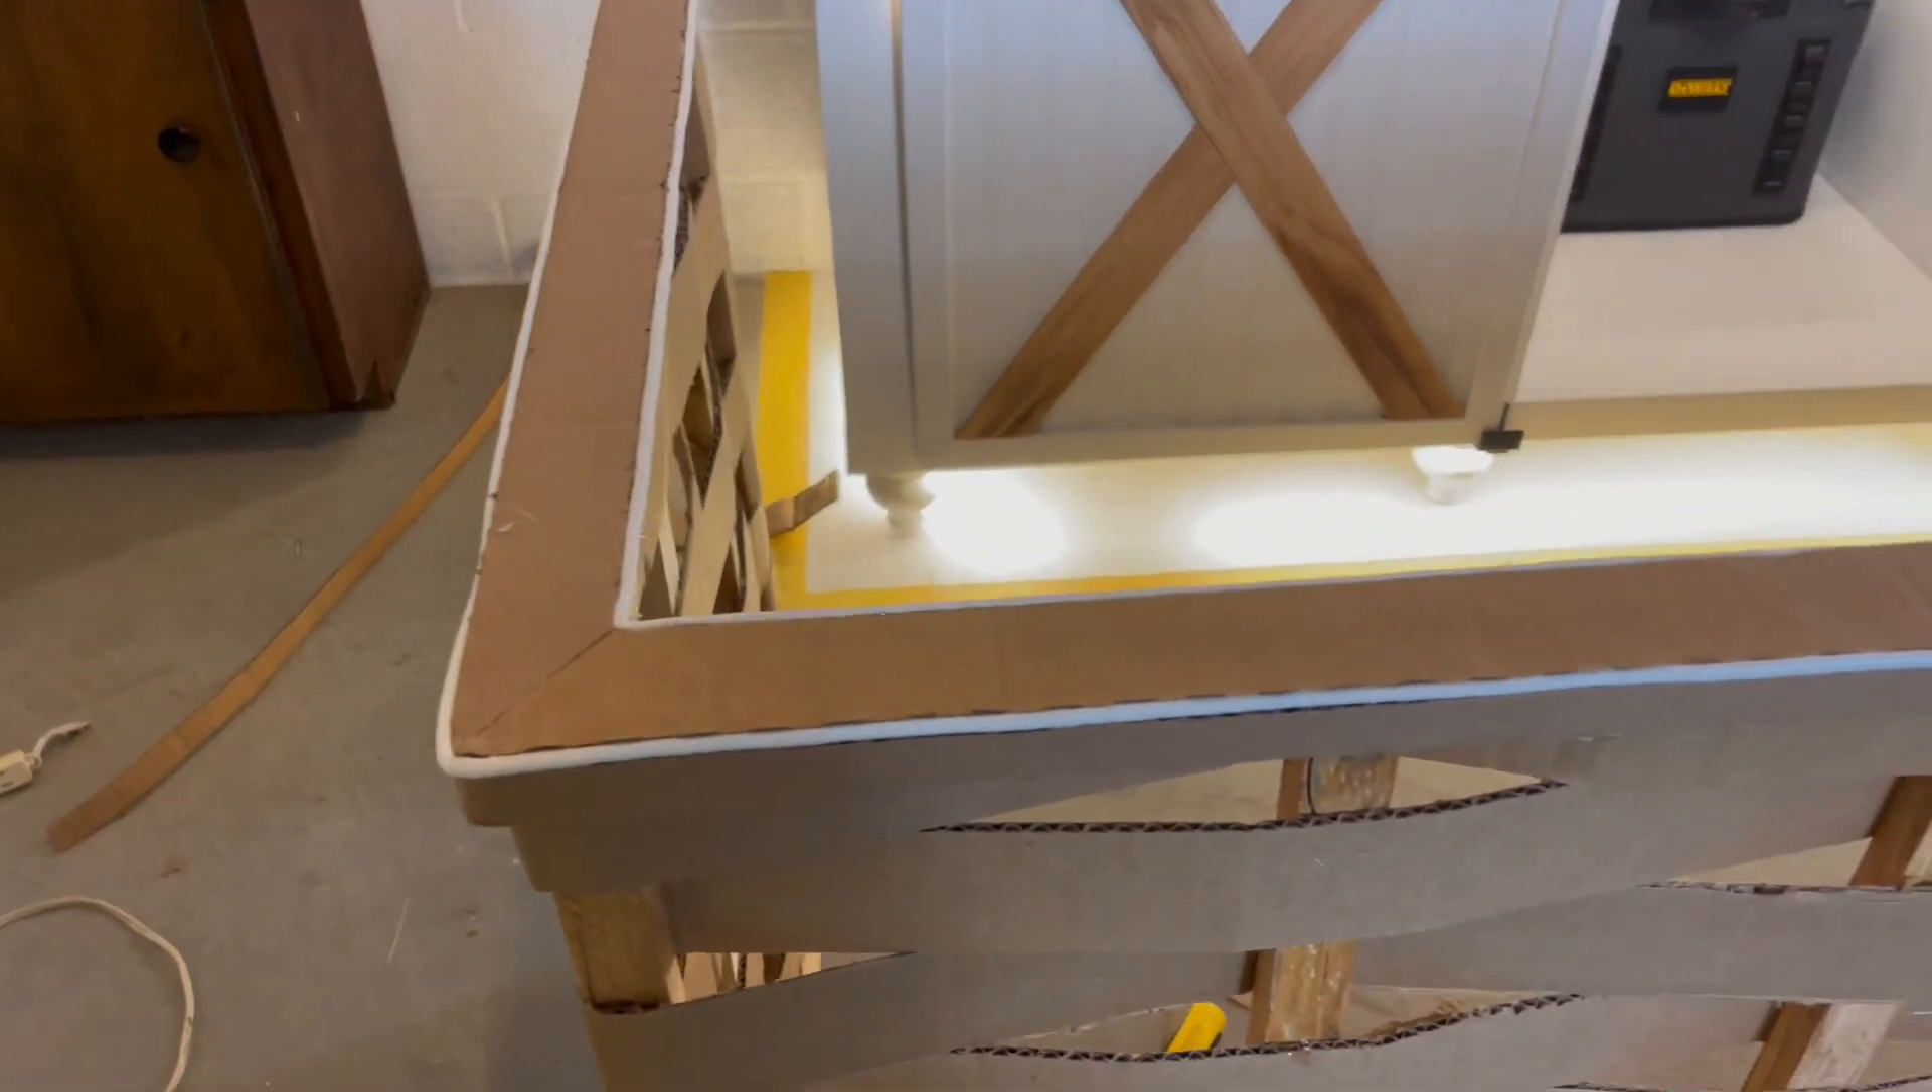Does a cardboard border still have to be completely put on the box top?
No.